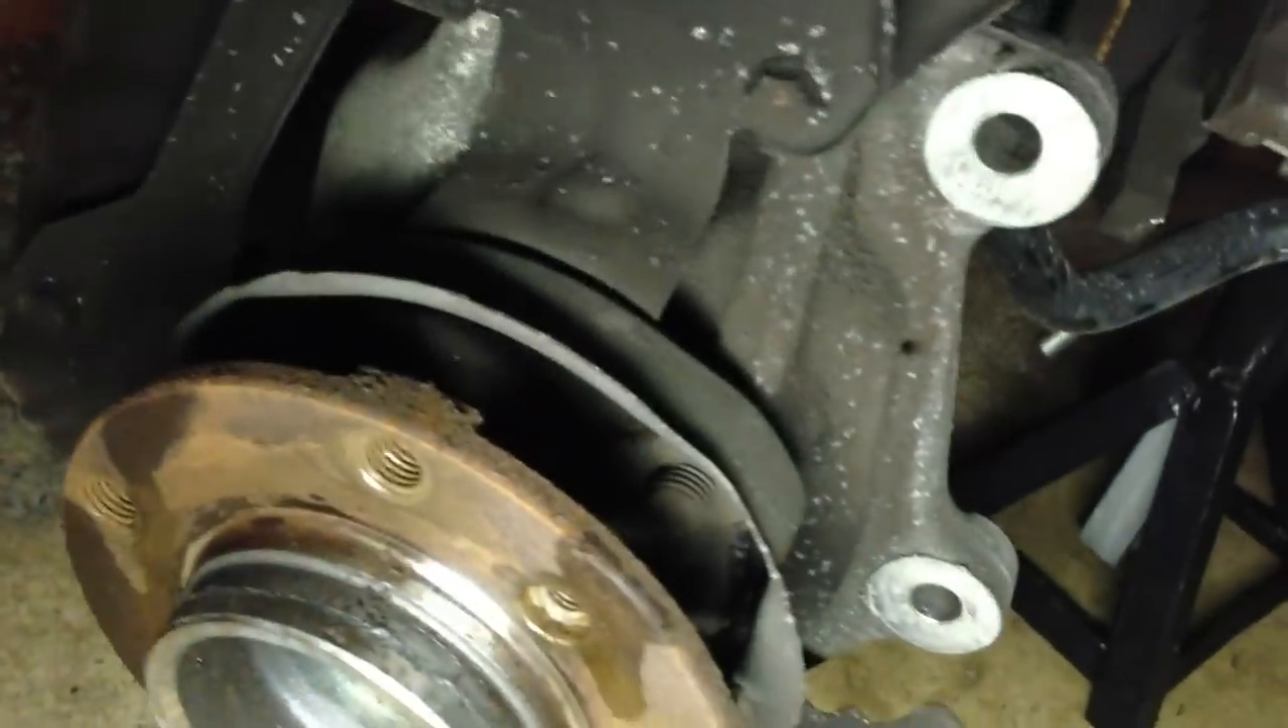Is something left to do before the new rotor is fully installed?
Yes.